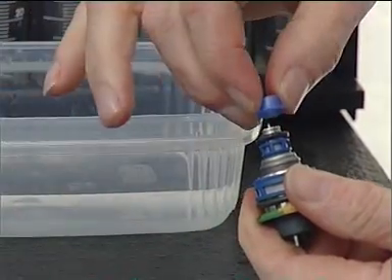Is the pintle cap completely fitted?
No.